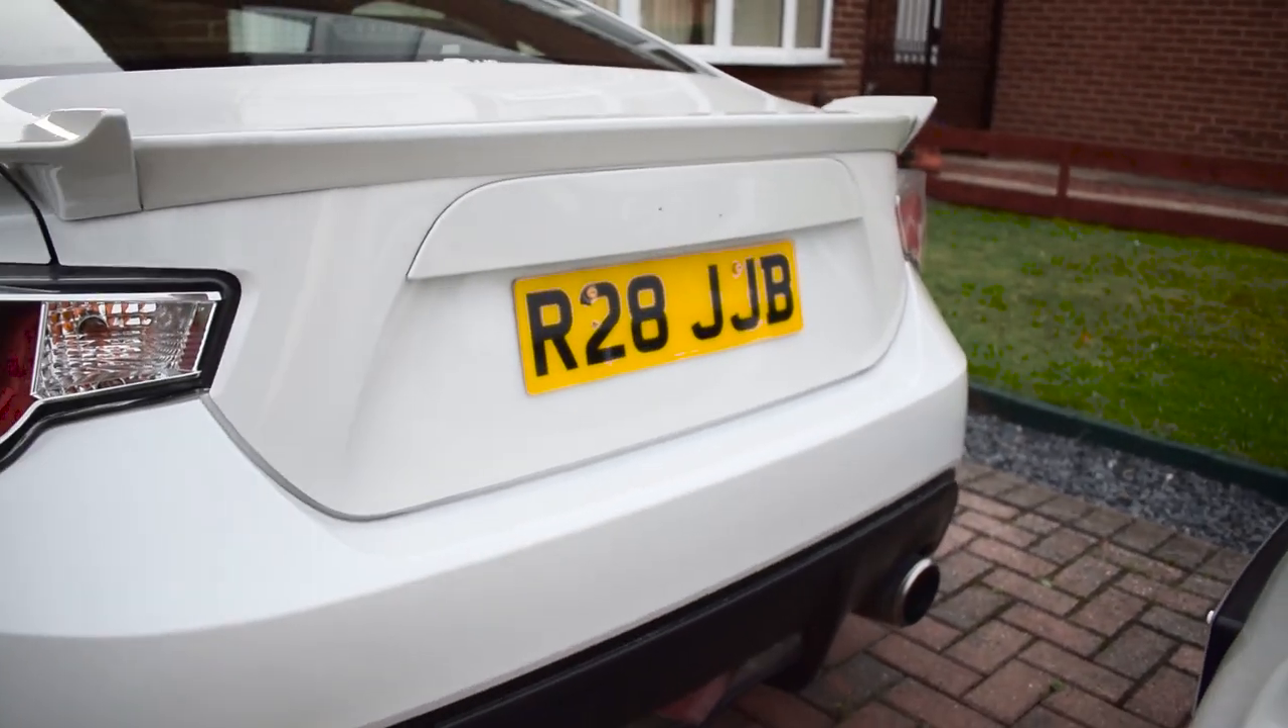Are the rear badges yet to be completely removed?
No.